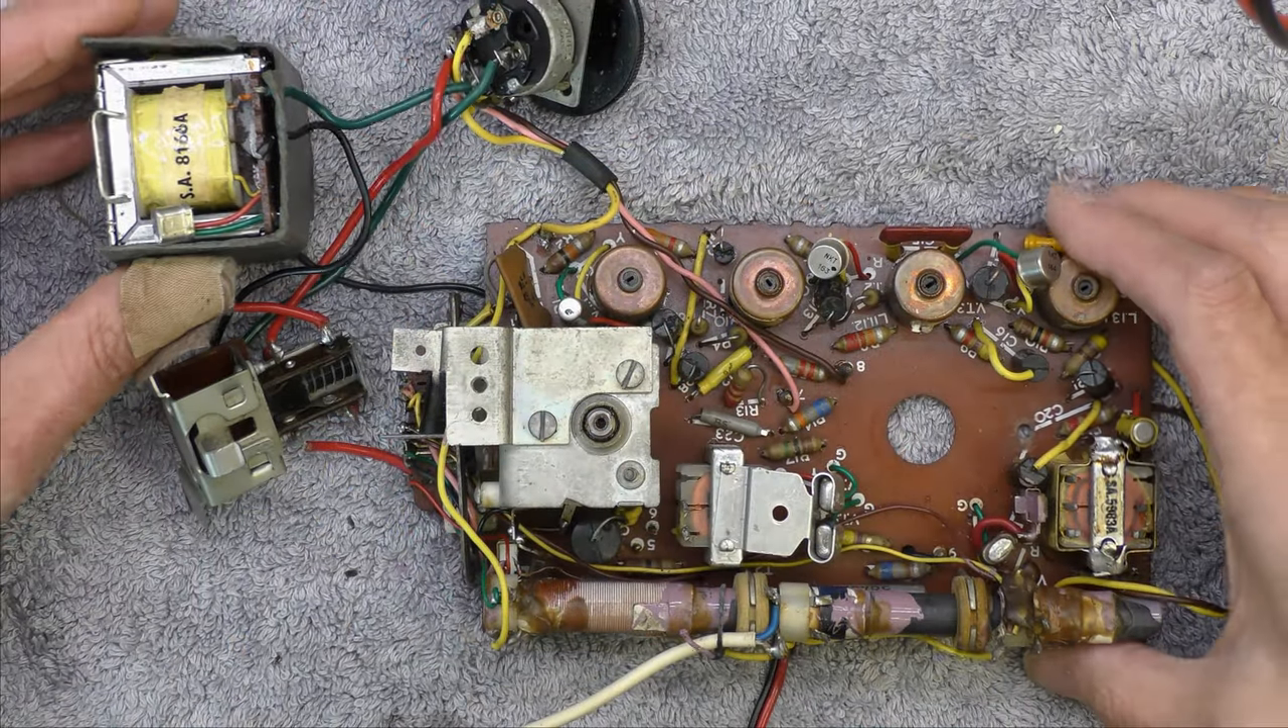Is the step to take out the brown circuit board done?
Yes.